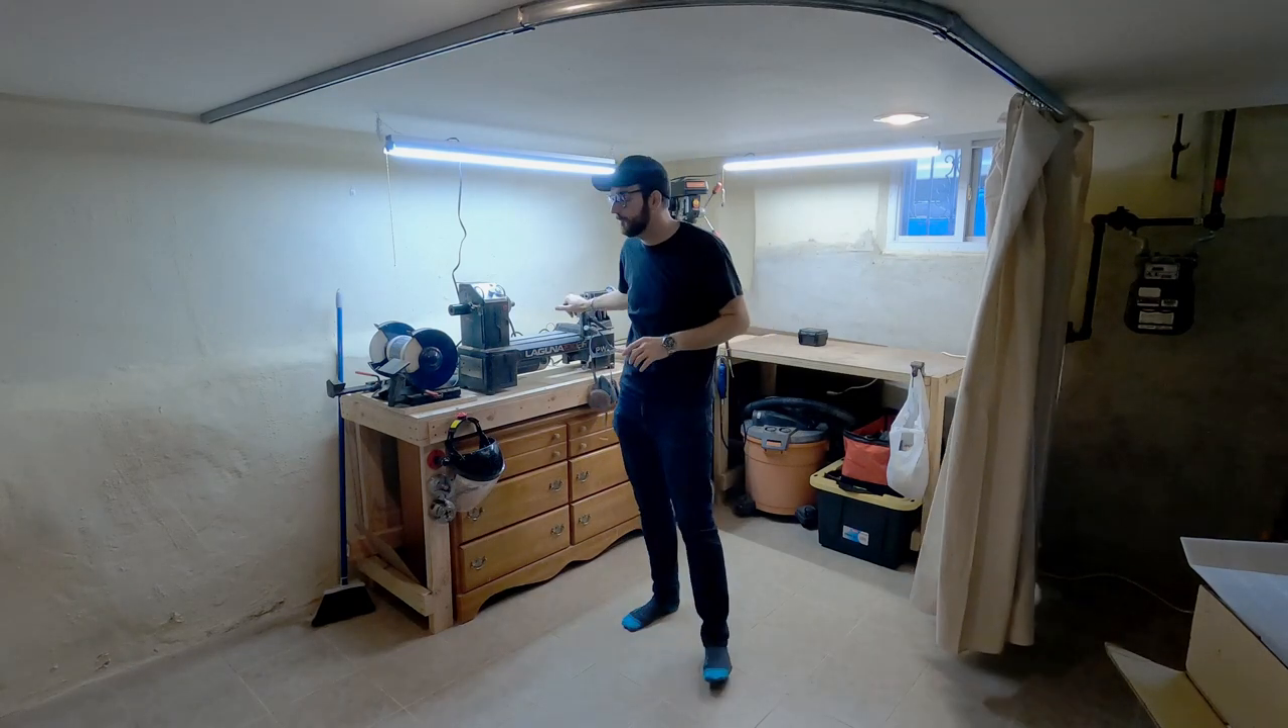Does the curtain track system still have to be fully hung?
No.